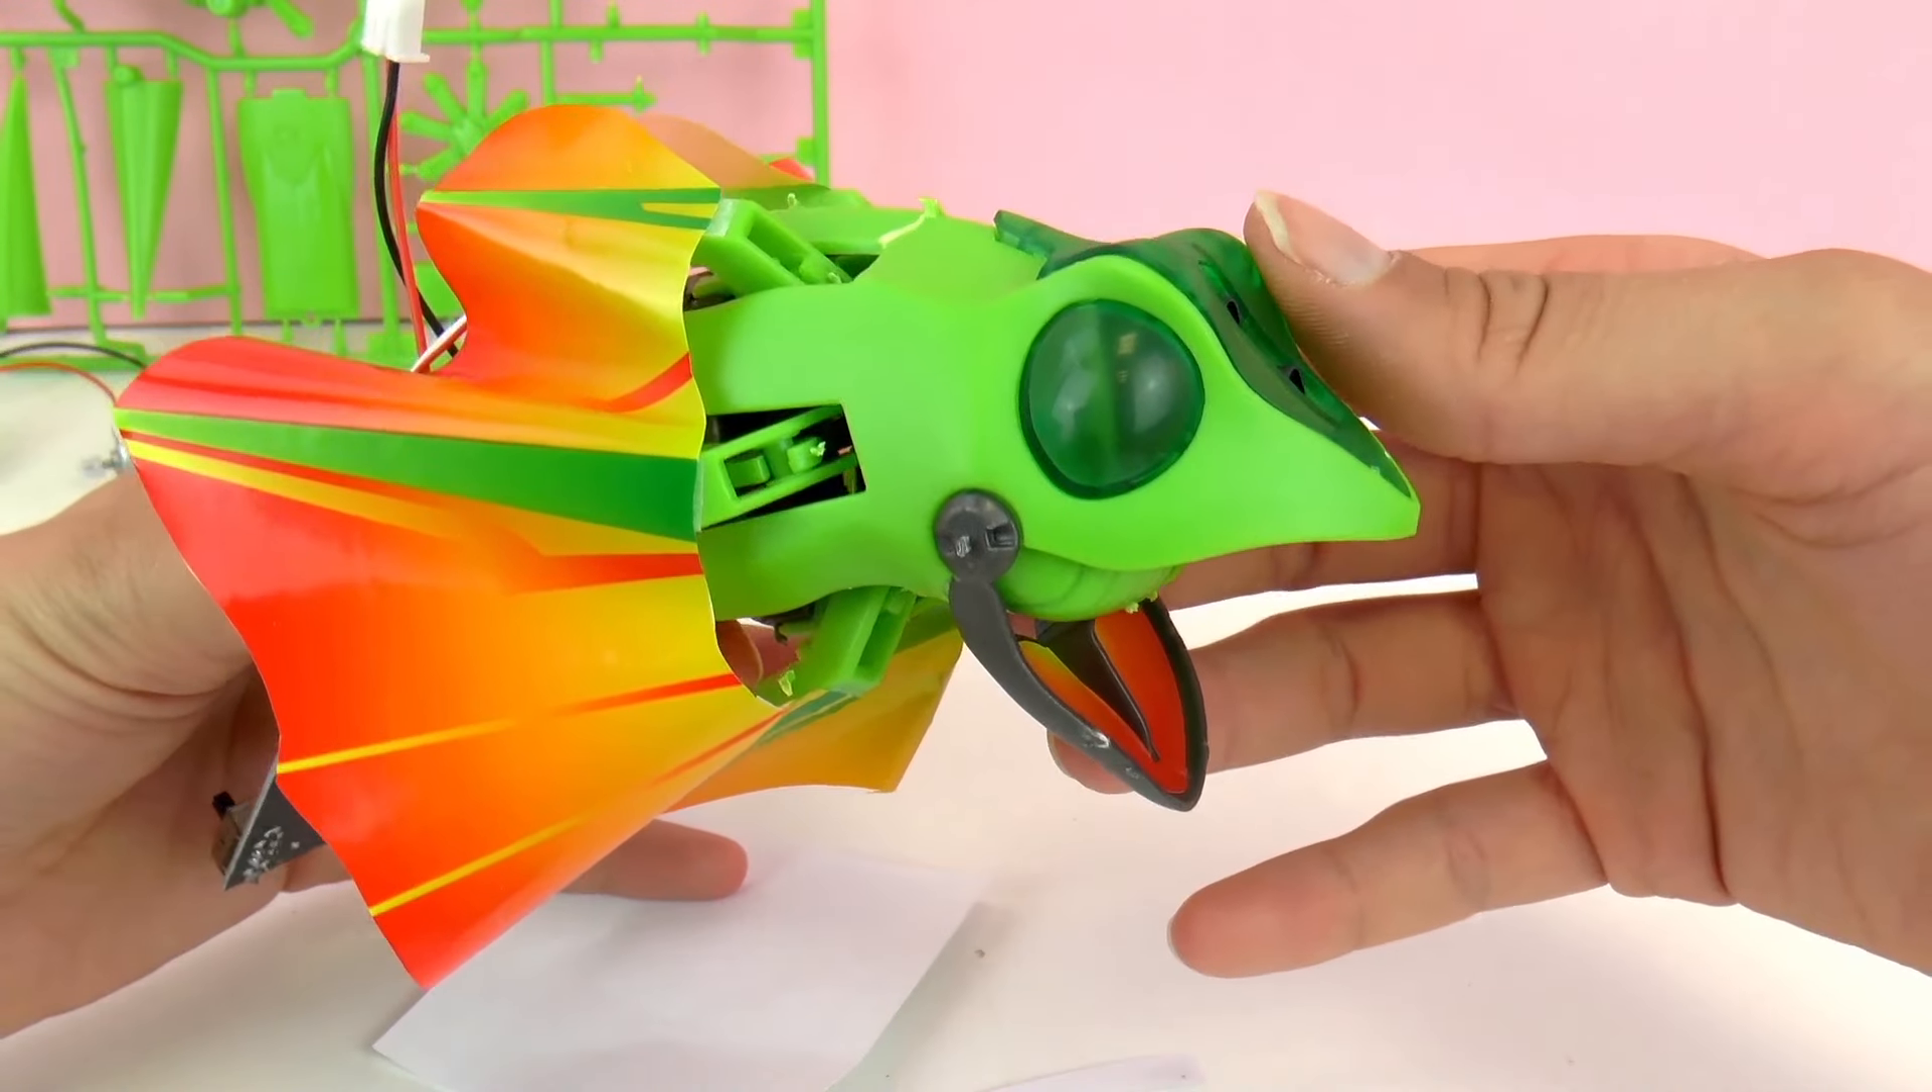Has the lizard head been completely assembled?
Yes.